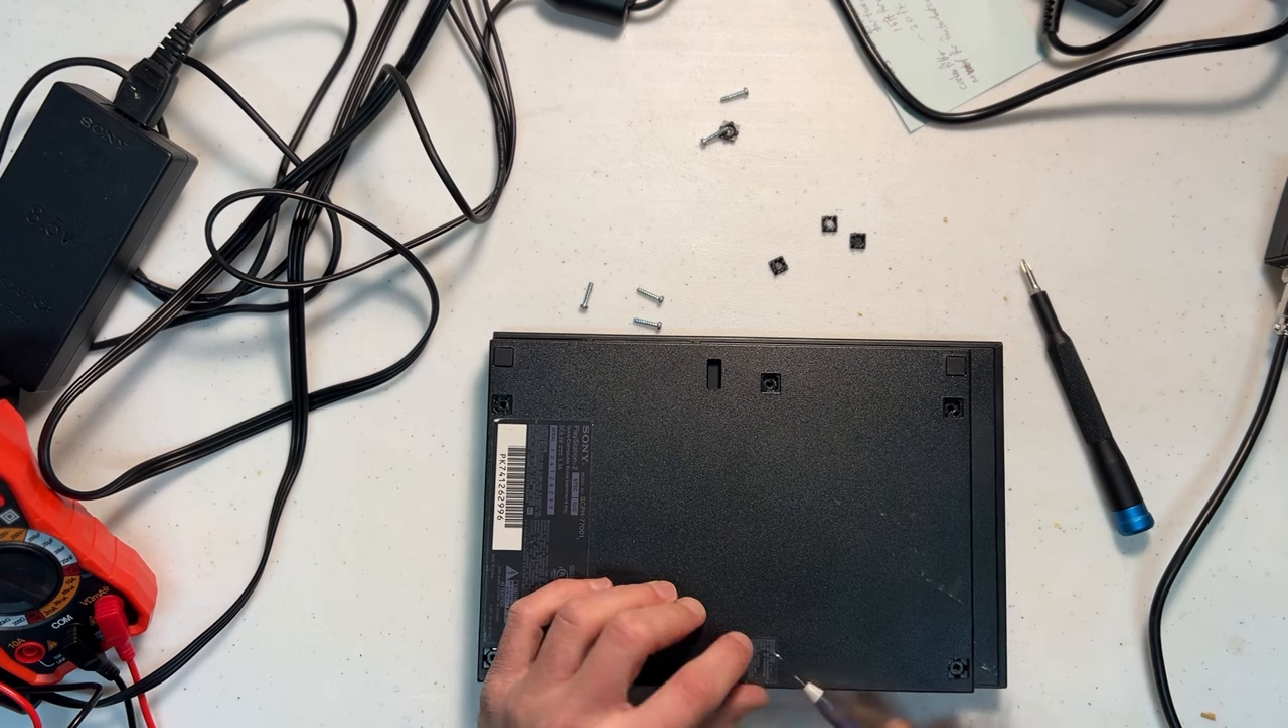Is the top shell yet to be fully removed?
Yes.